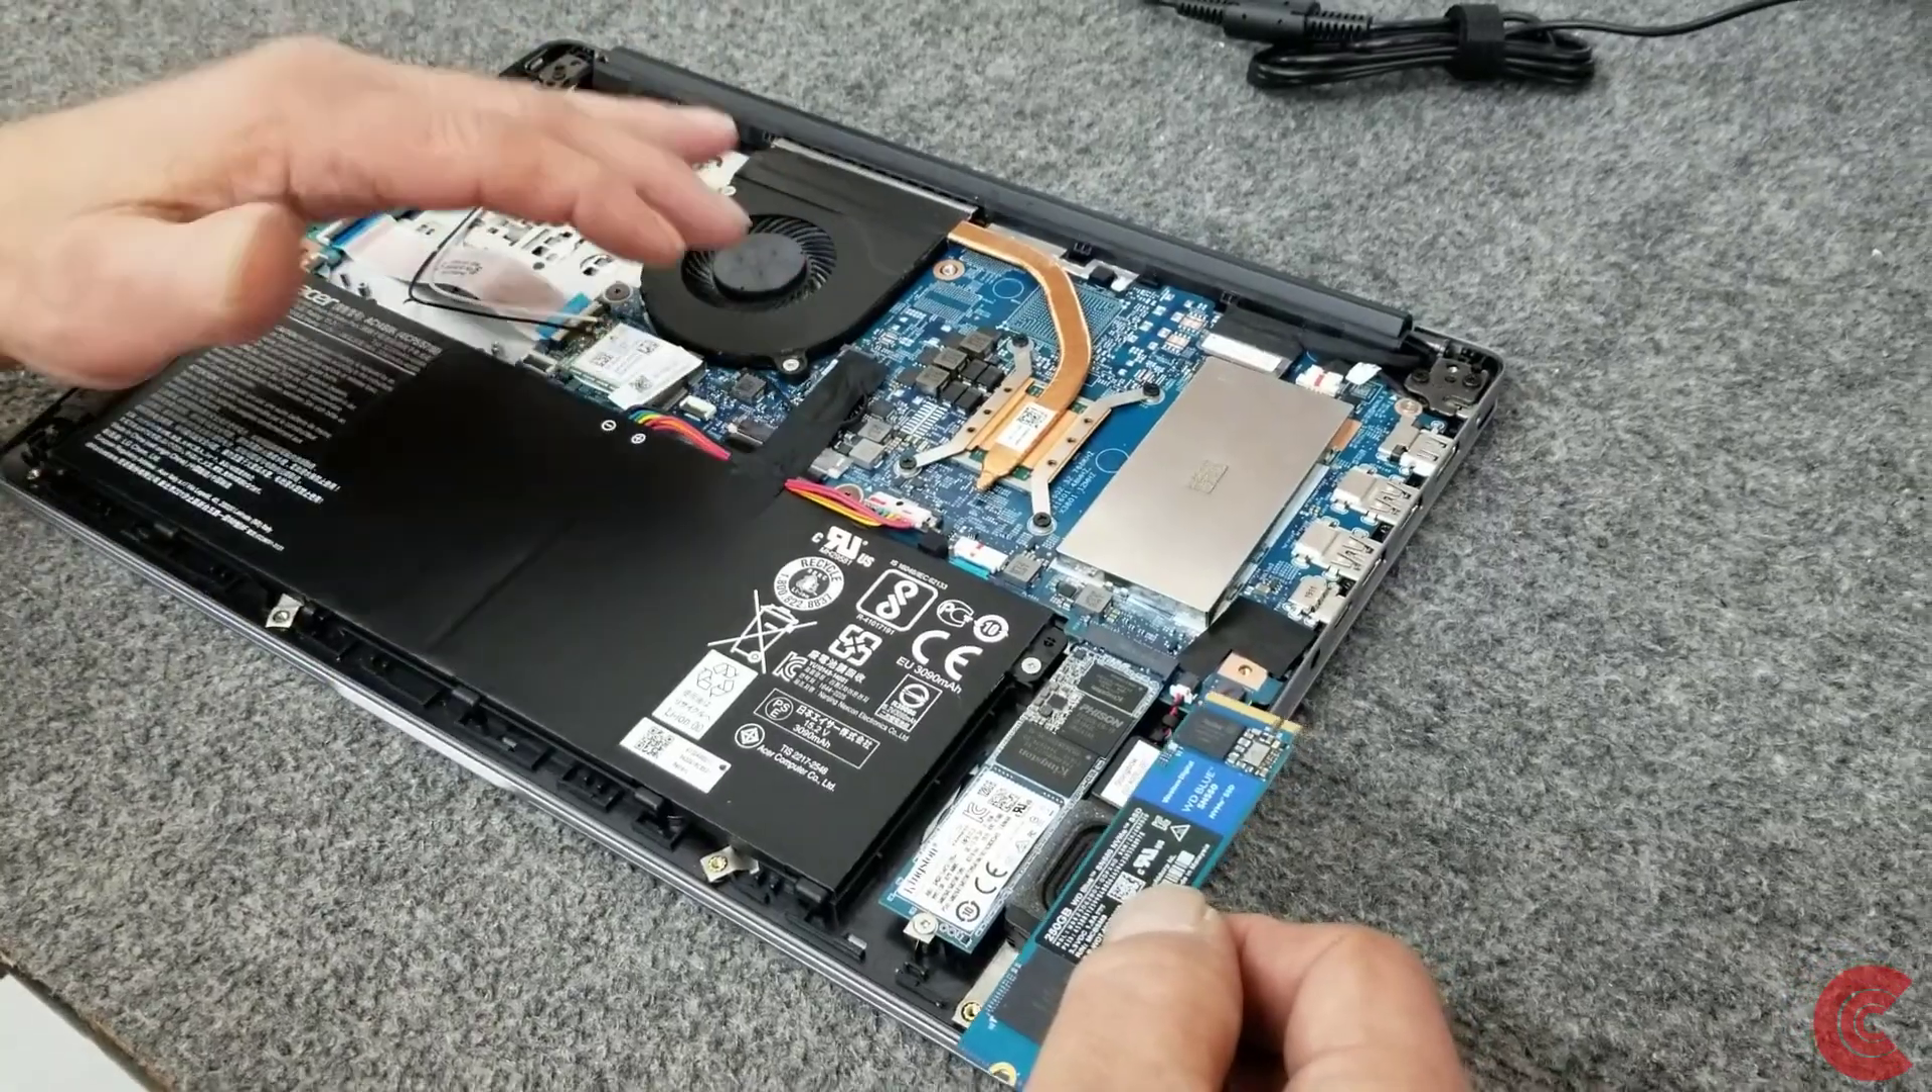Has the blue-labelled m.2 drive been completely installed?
No.